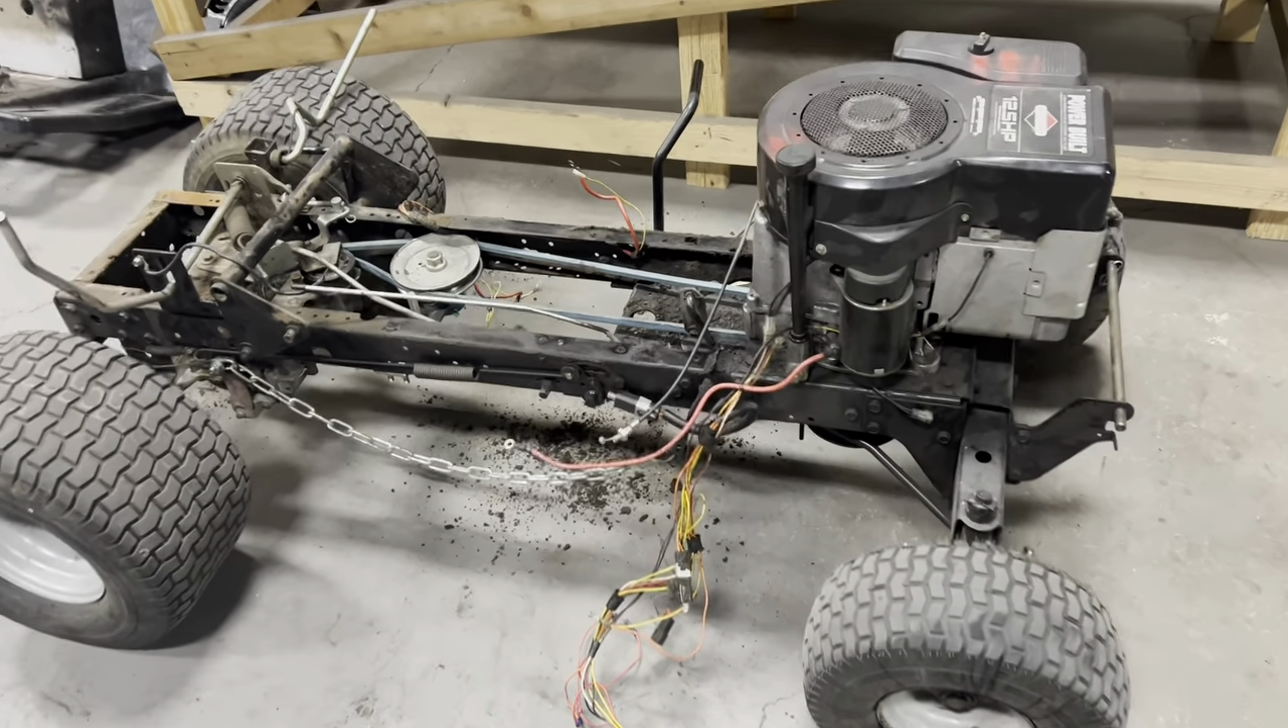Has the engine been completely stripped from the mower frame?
No.